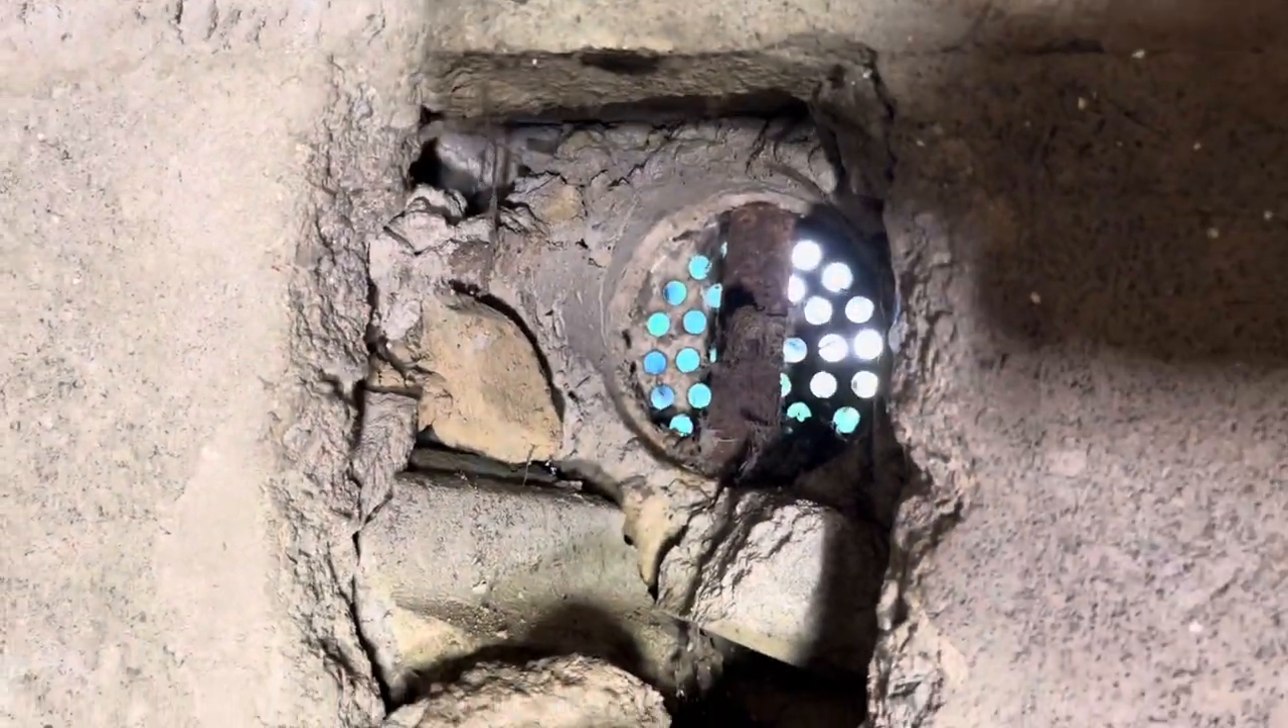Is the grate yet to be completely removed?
Yes.